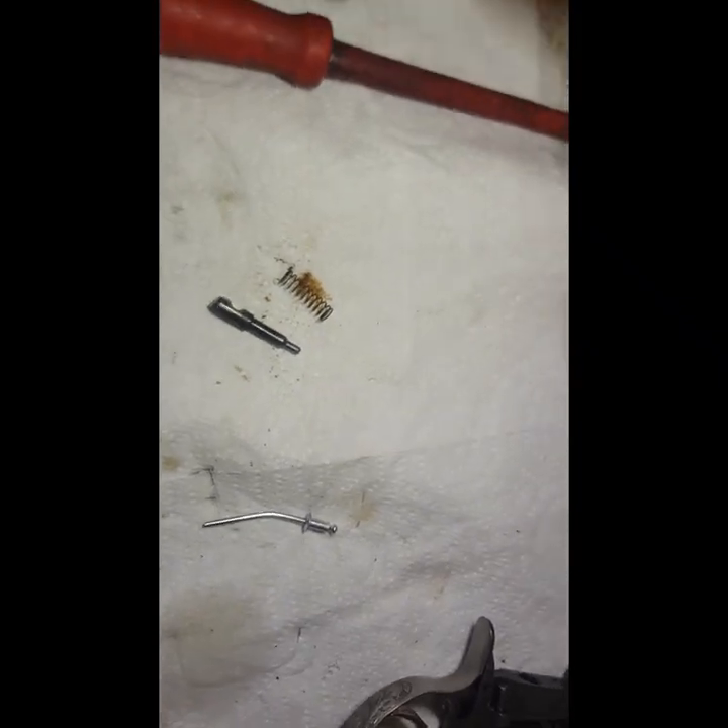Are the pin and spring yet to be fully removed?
No.